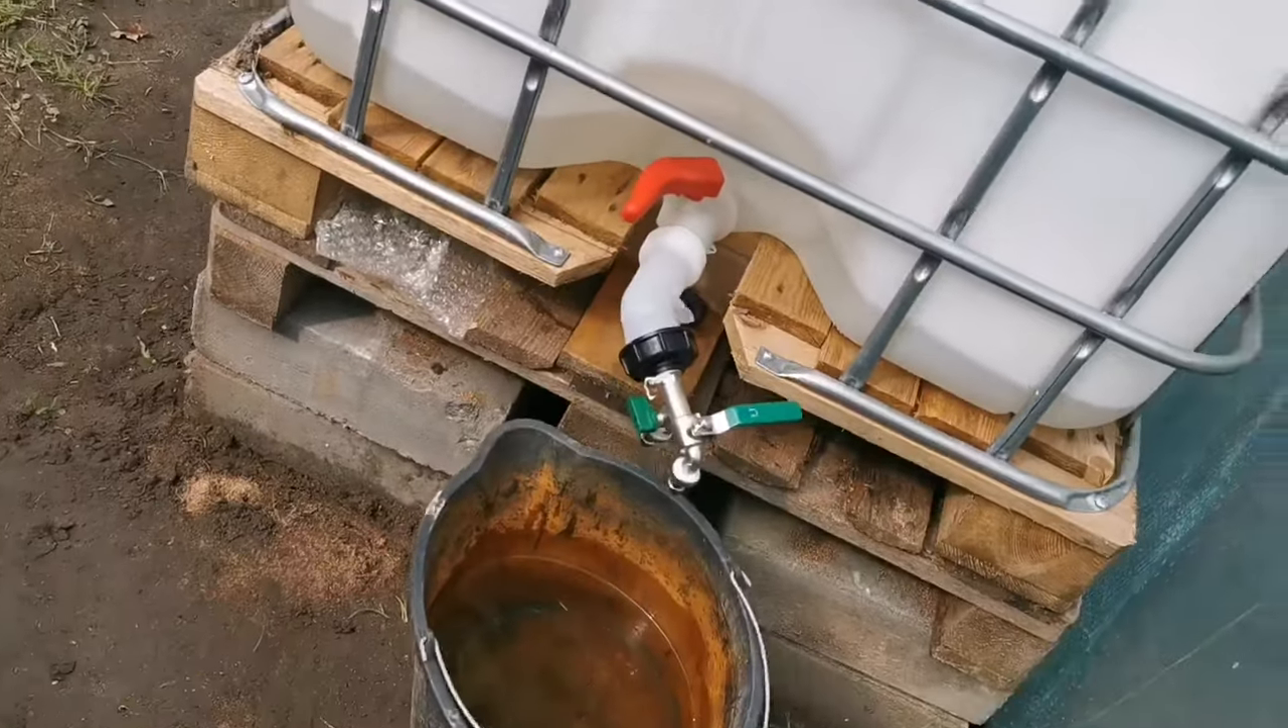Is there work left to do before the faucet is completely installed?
No.